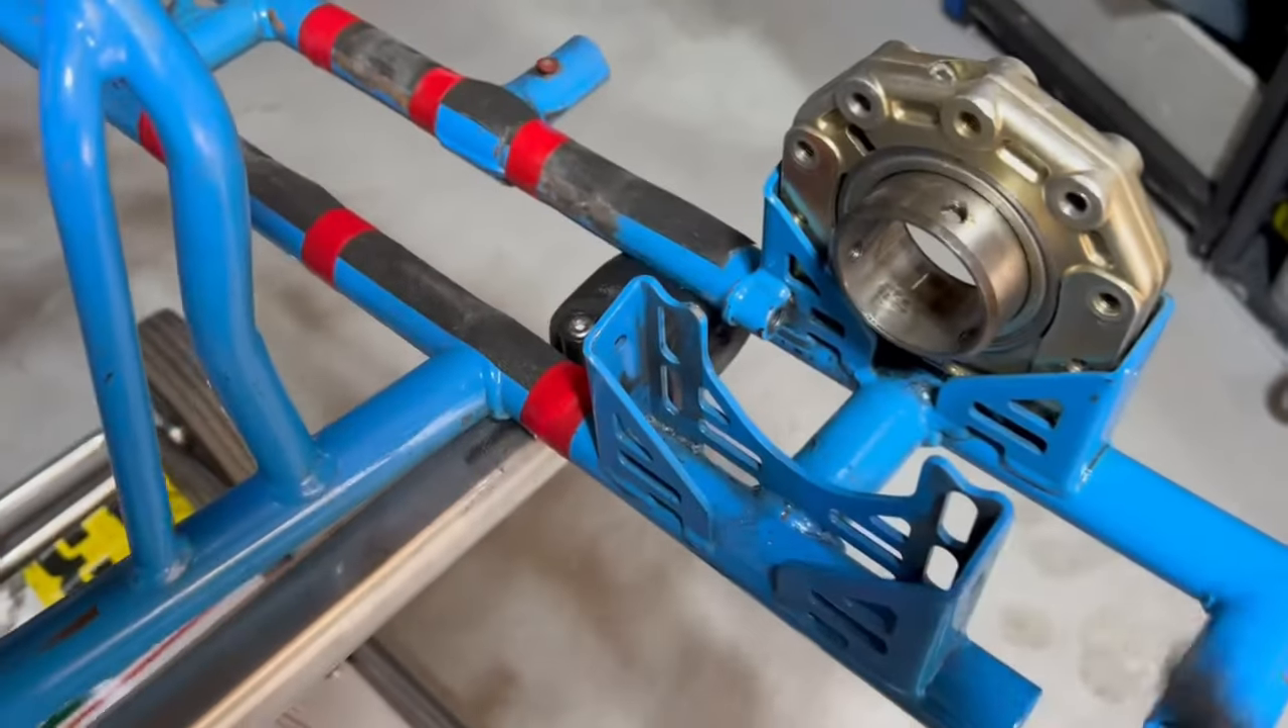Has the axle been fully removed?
Yes.